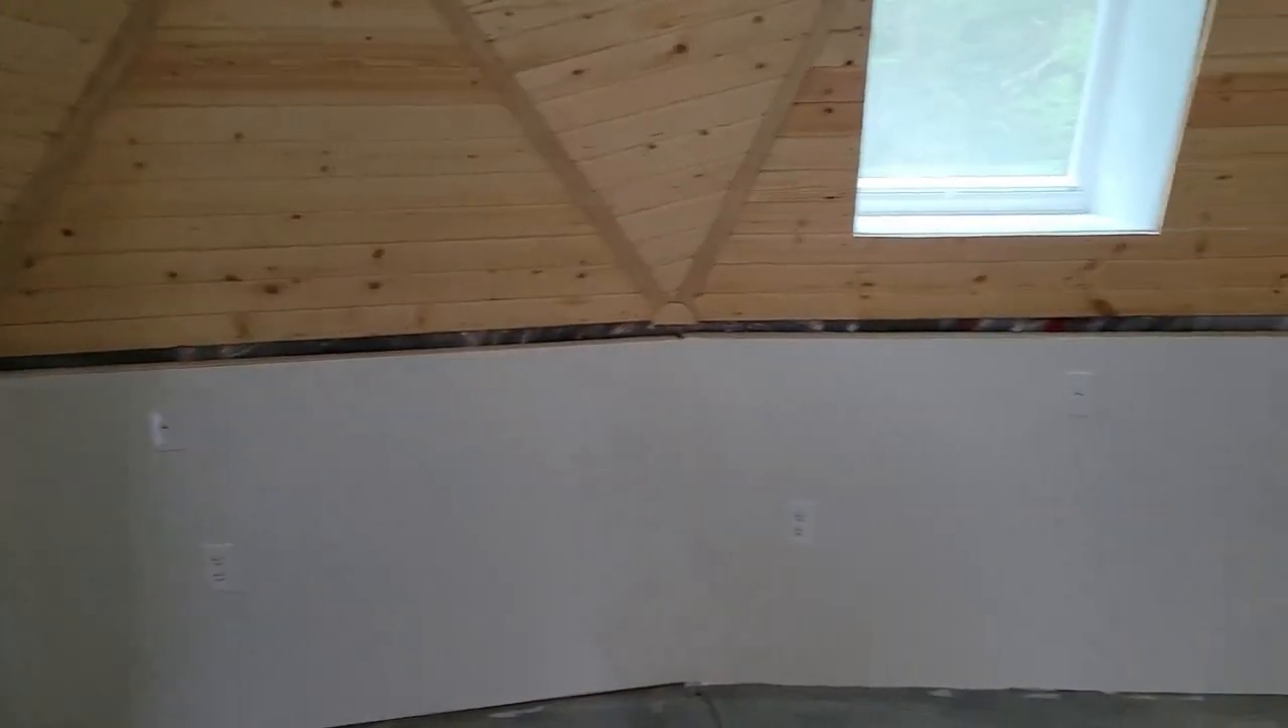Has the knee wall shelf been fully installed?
No.